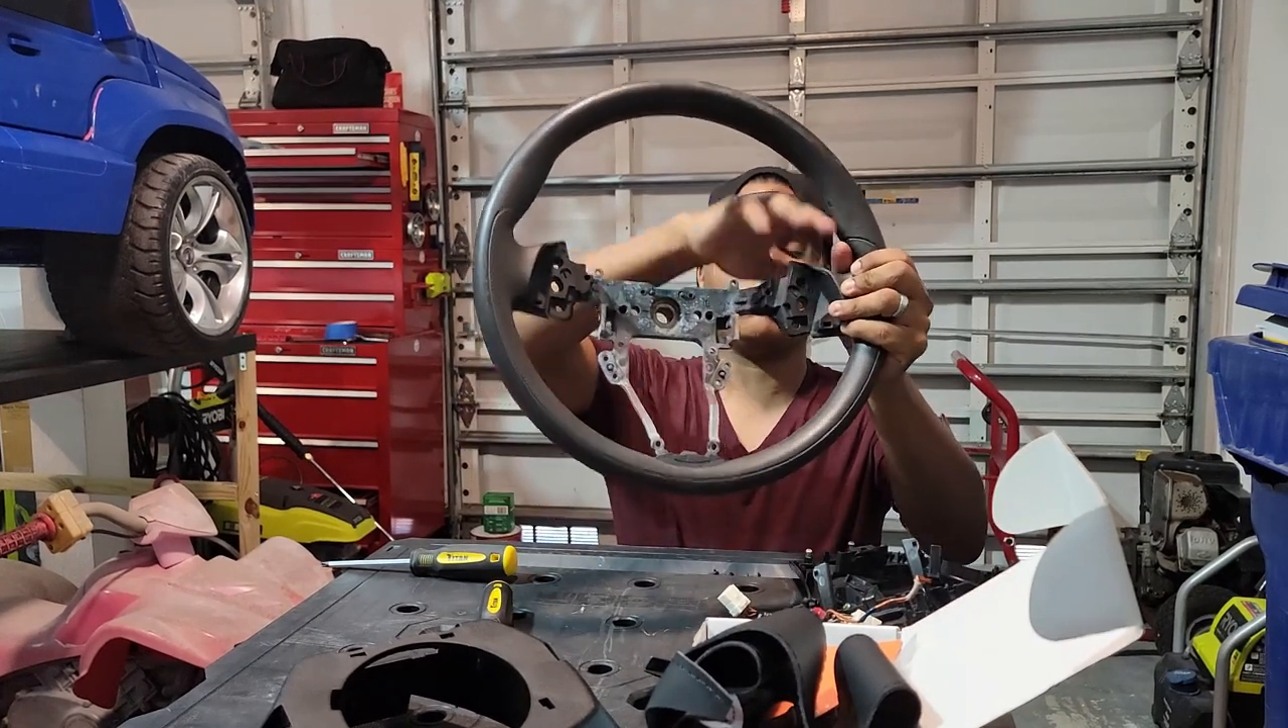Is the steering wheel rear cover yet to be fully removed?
No.